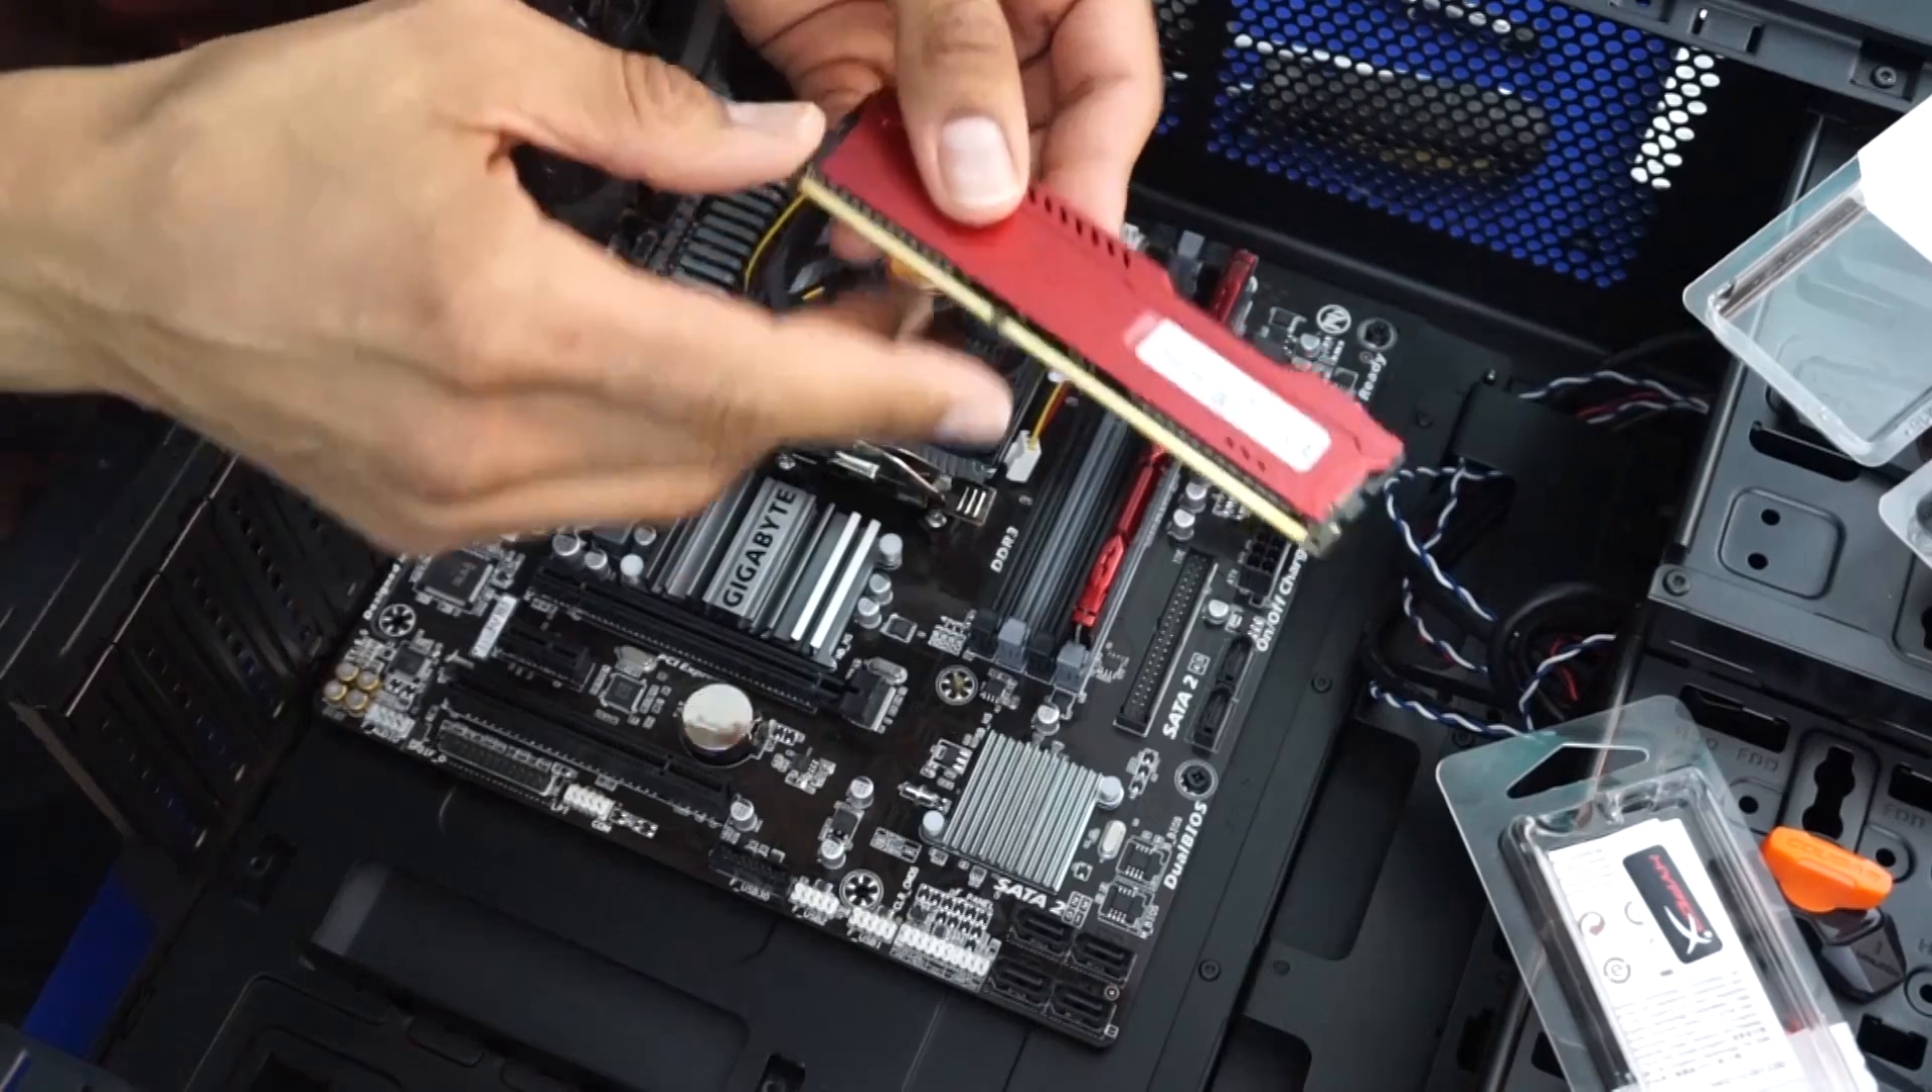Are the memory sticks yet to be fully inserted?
Yes.